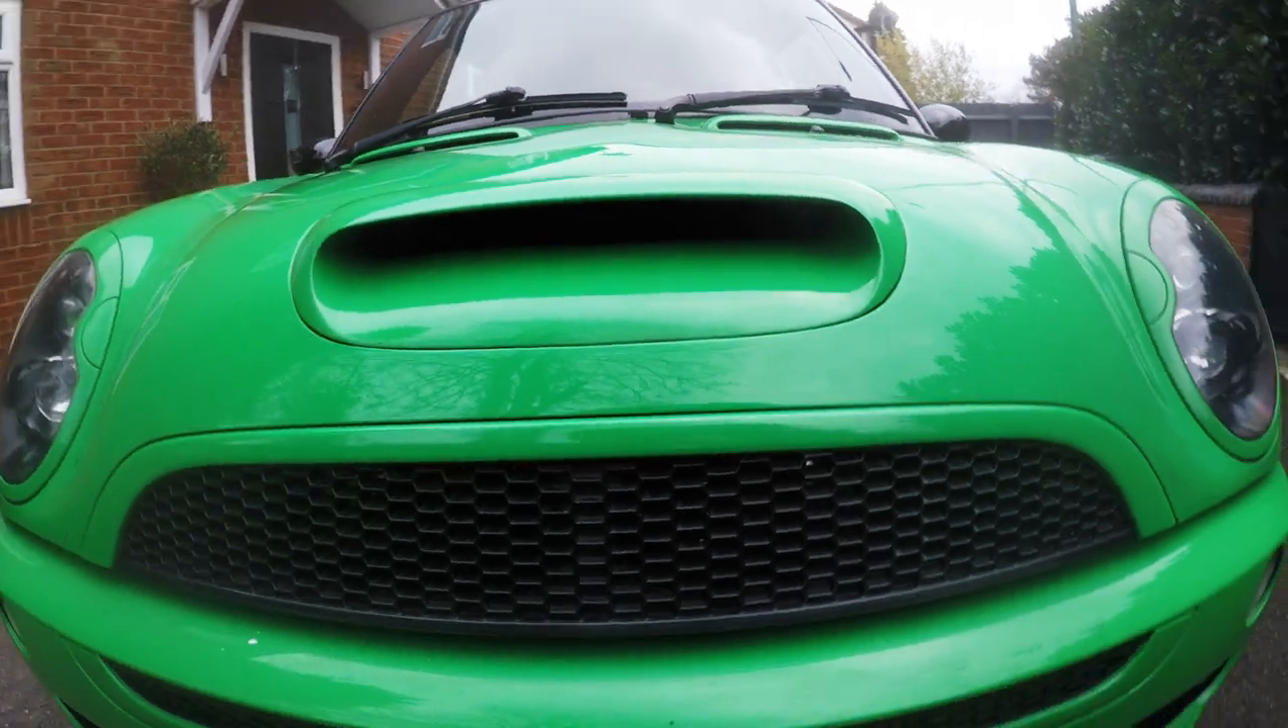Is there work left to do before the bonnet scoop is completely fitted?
No.